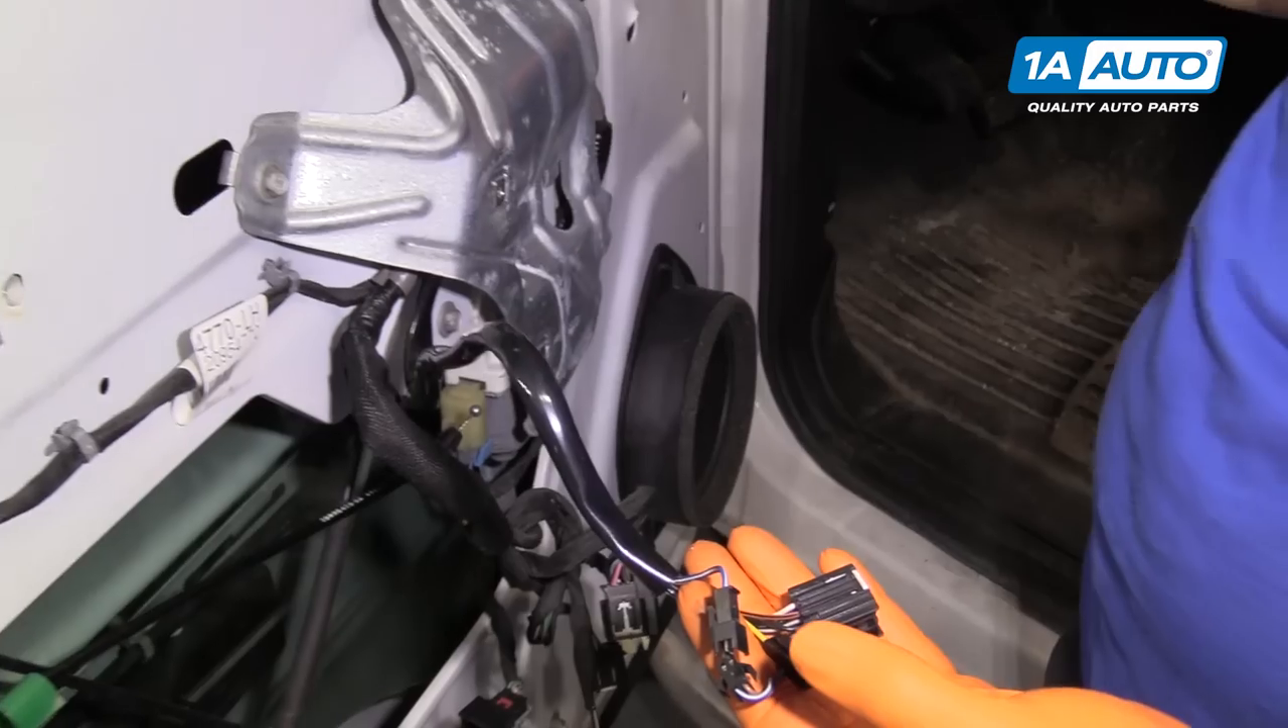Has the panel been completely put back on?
No.